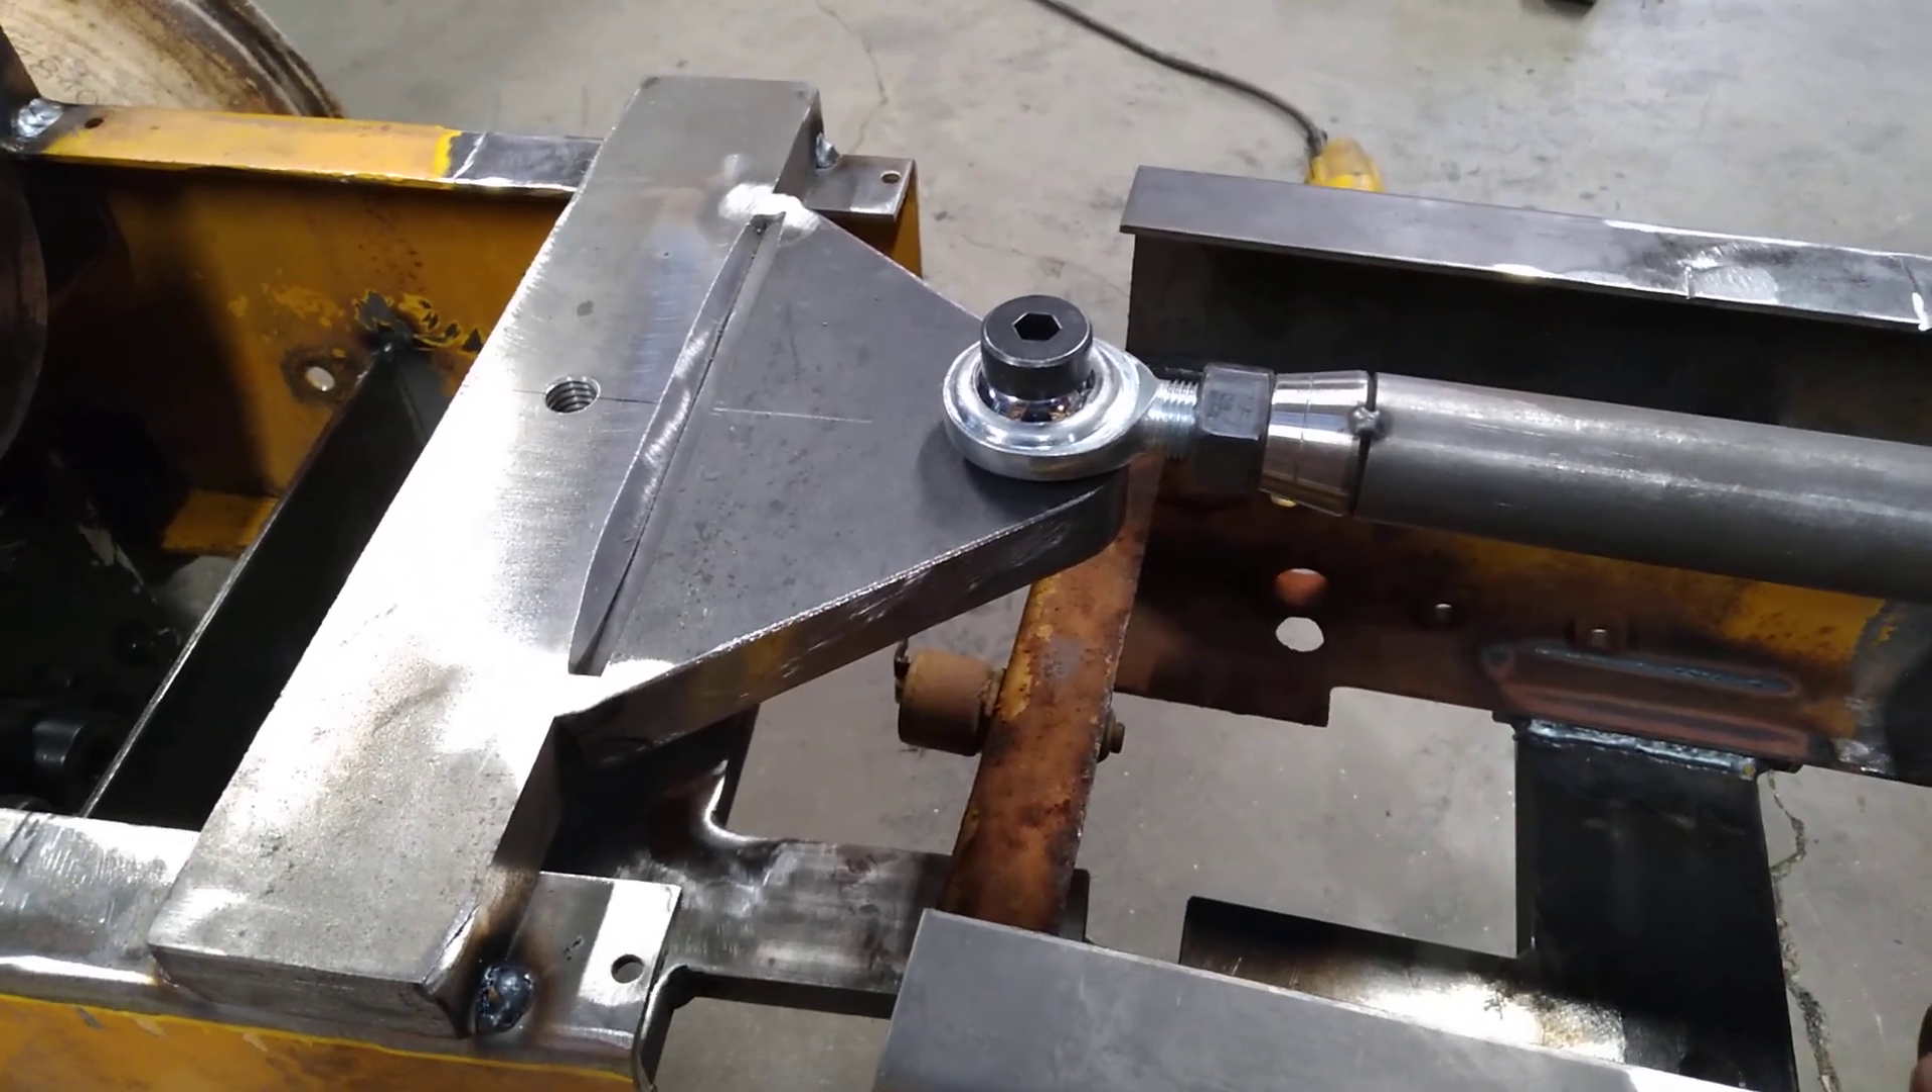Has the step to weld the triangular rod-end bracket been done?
No.